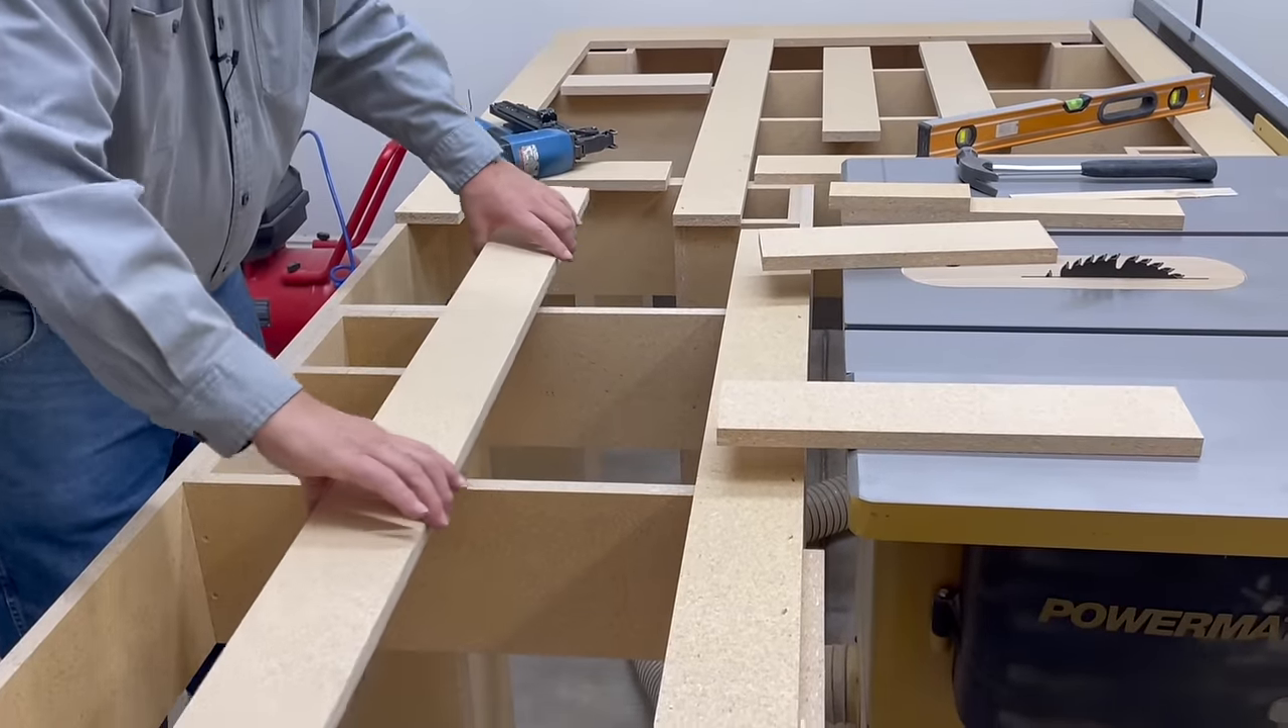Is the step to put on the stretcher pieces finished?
No.